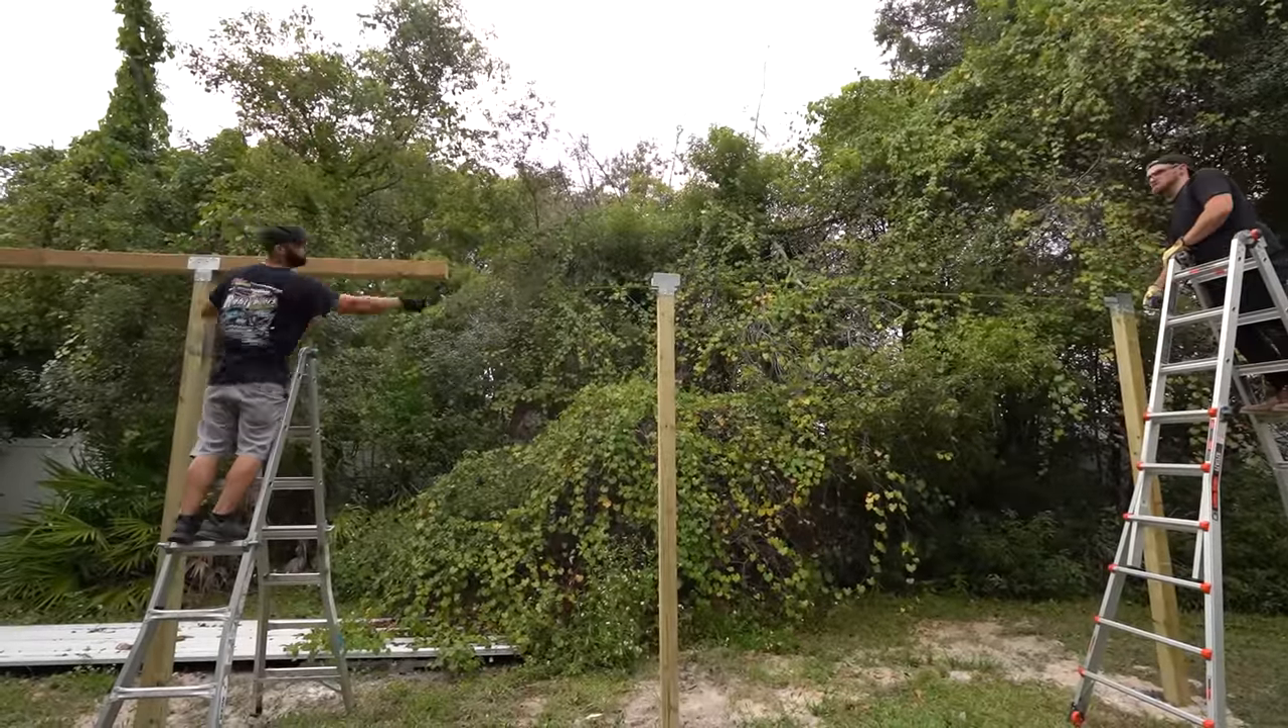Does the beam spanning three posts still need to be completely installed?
Yes.